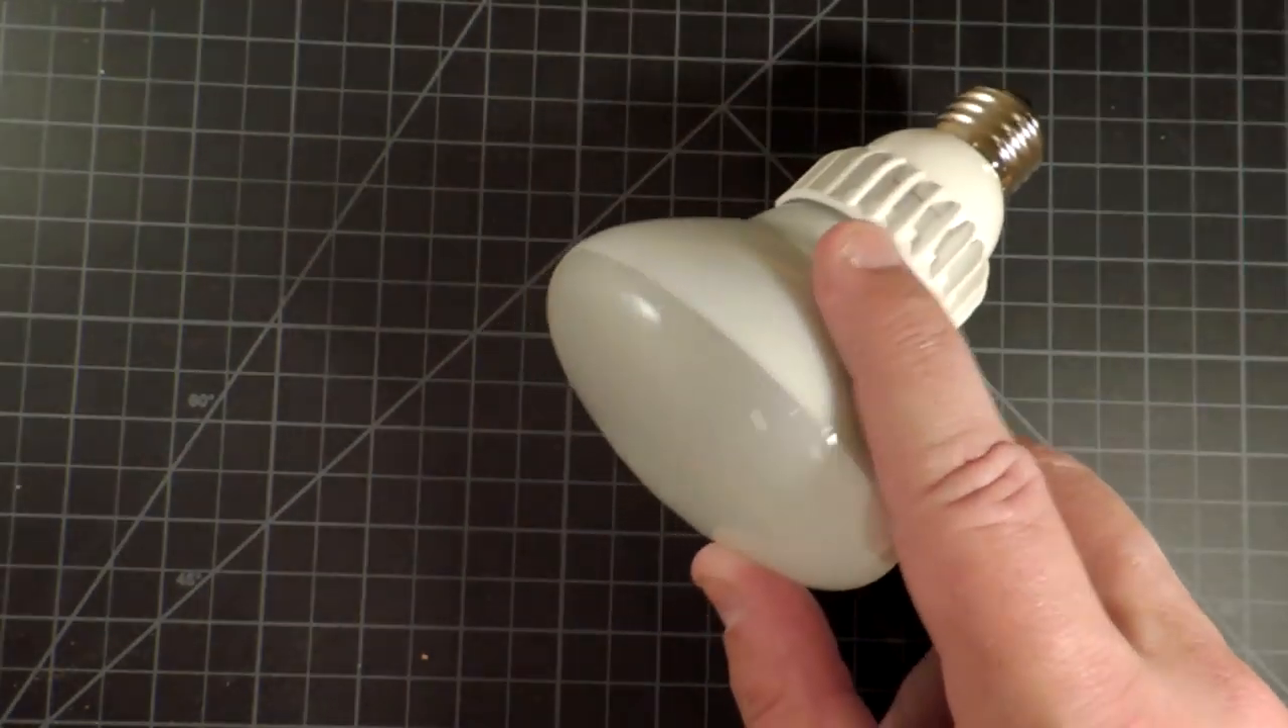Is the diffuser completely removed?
No.